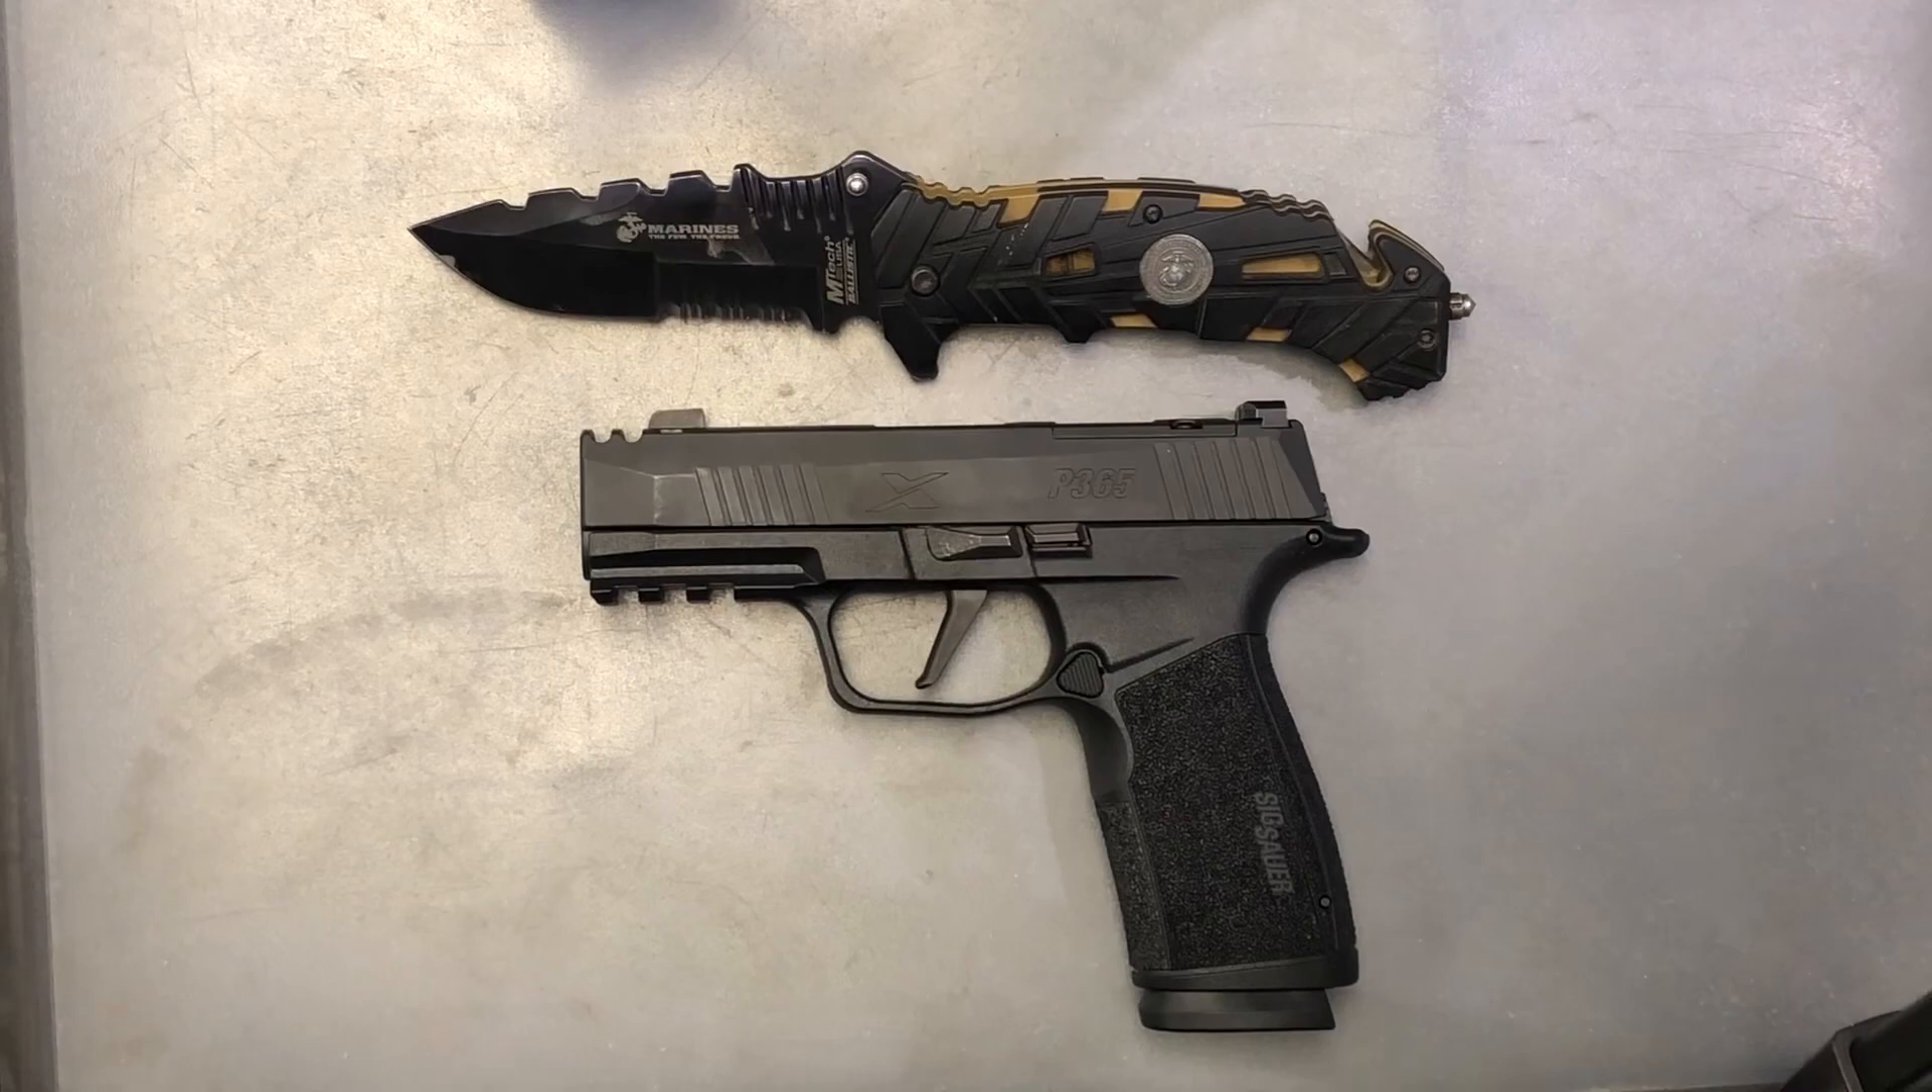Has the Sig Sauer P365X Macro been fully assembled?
Yes.